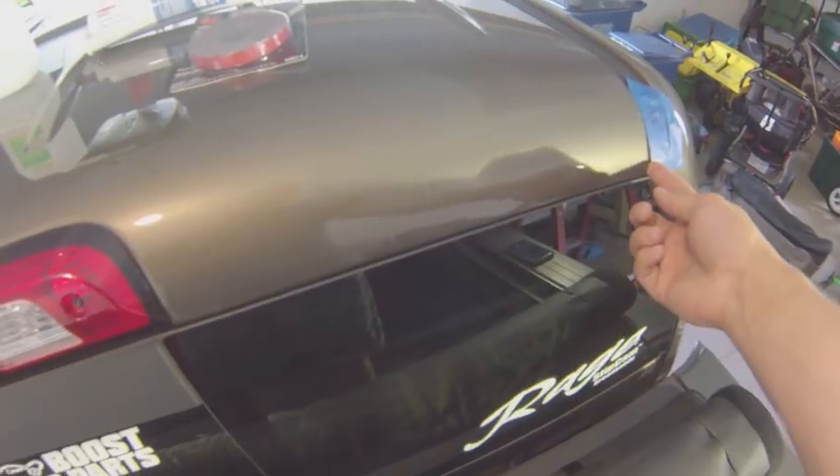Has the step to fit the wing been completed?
No.